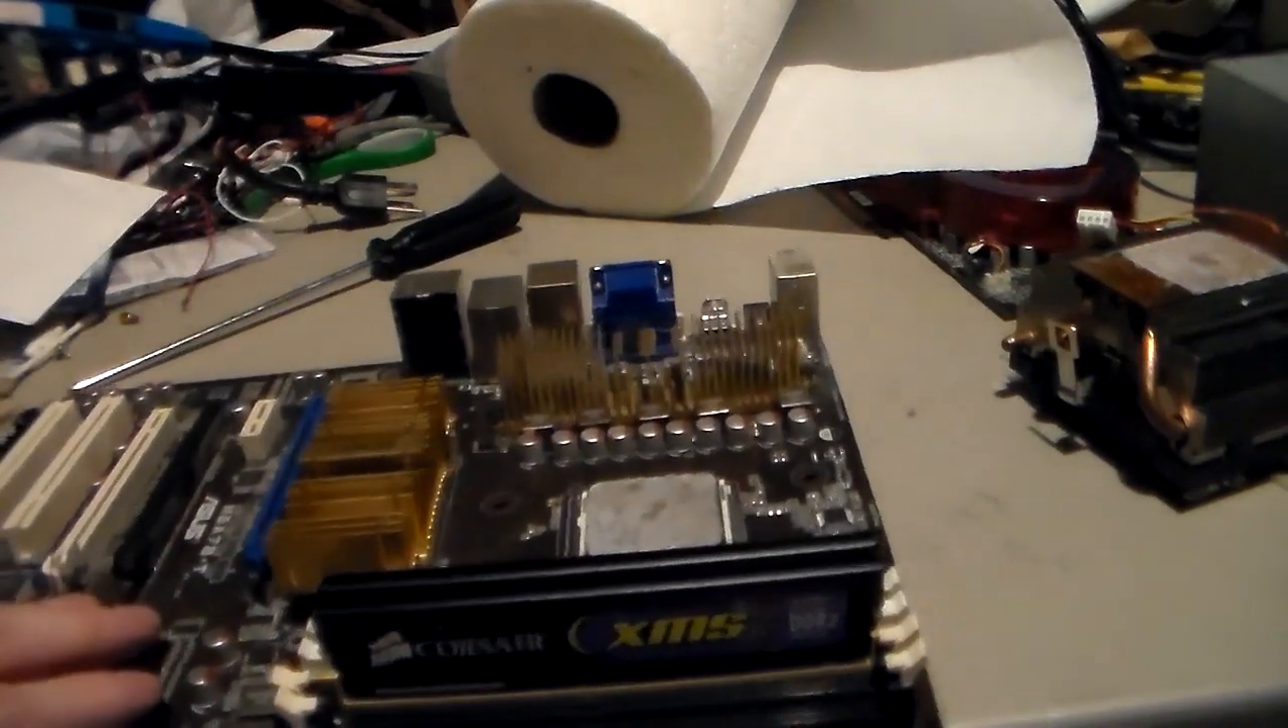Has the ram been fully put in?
Yes.